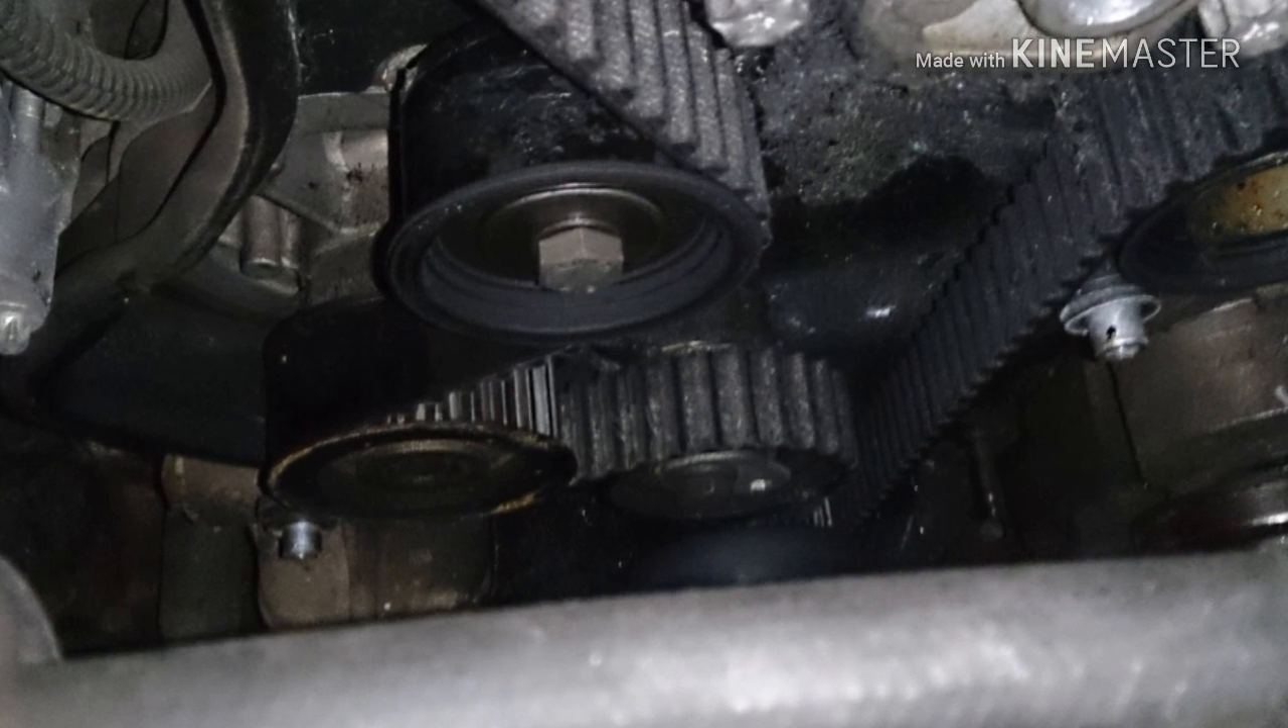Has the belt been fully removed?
No.